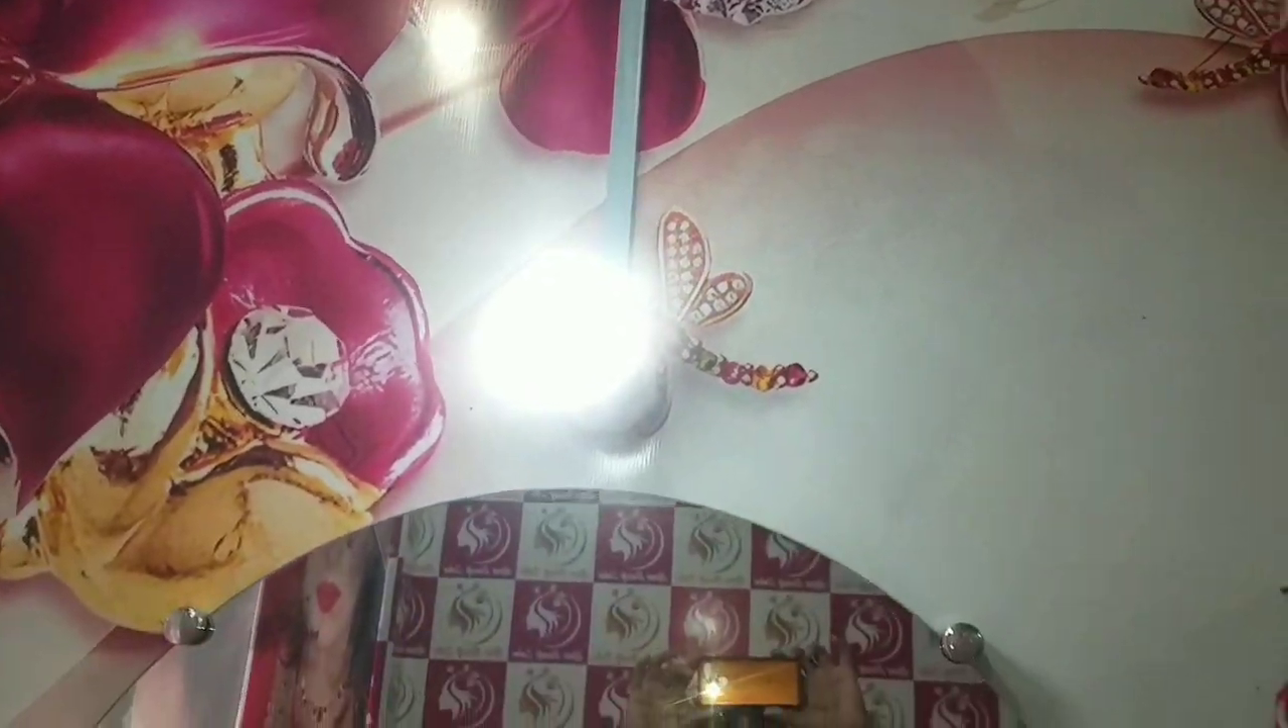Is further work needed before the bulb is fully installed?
No.